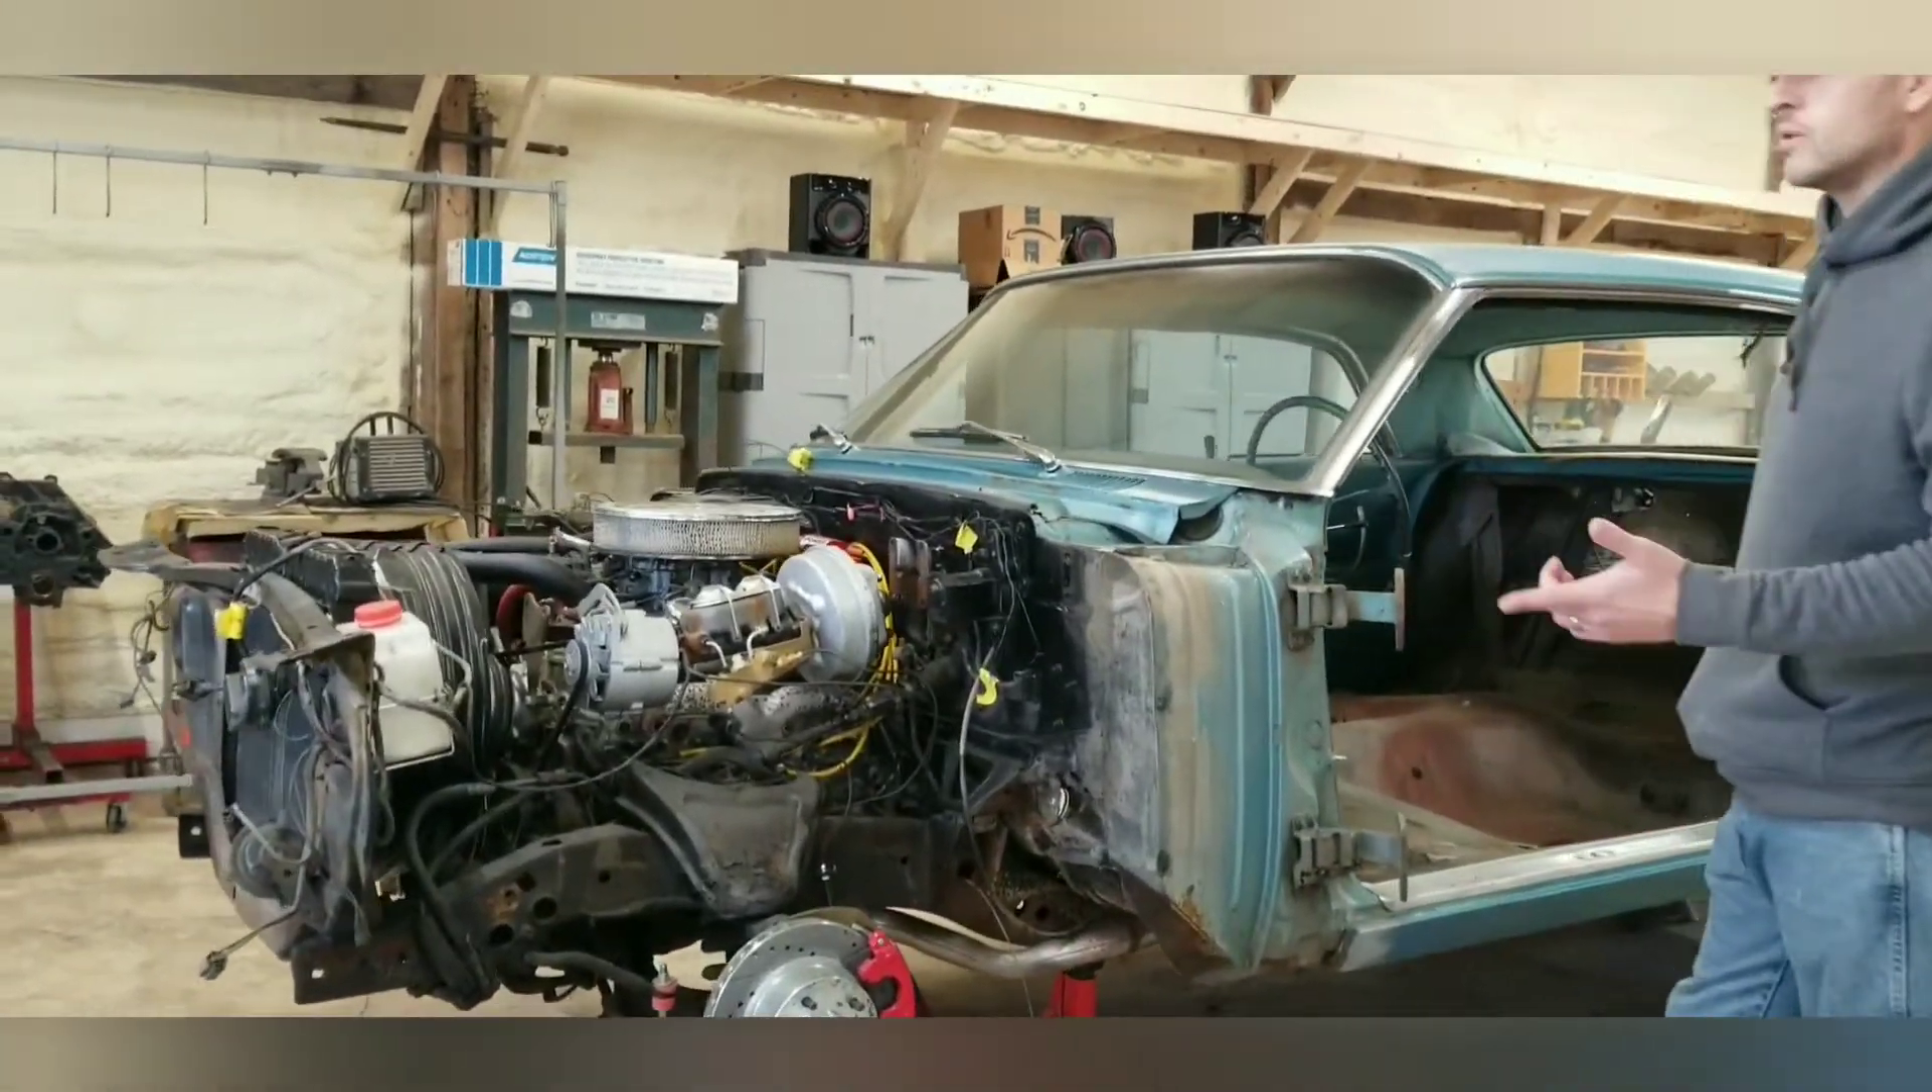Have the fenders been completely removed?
Yes.